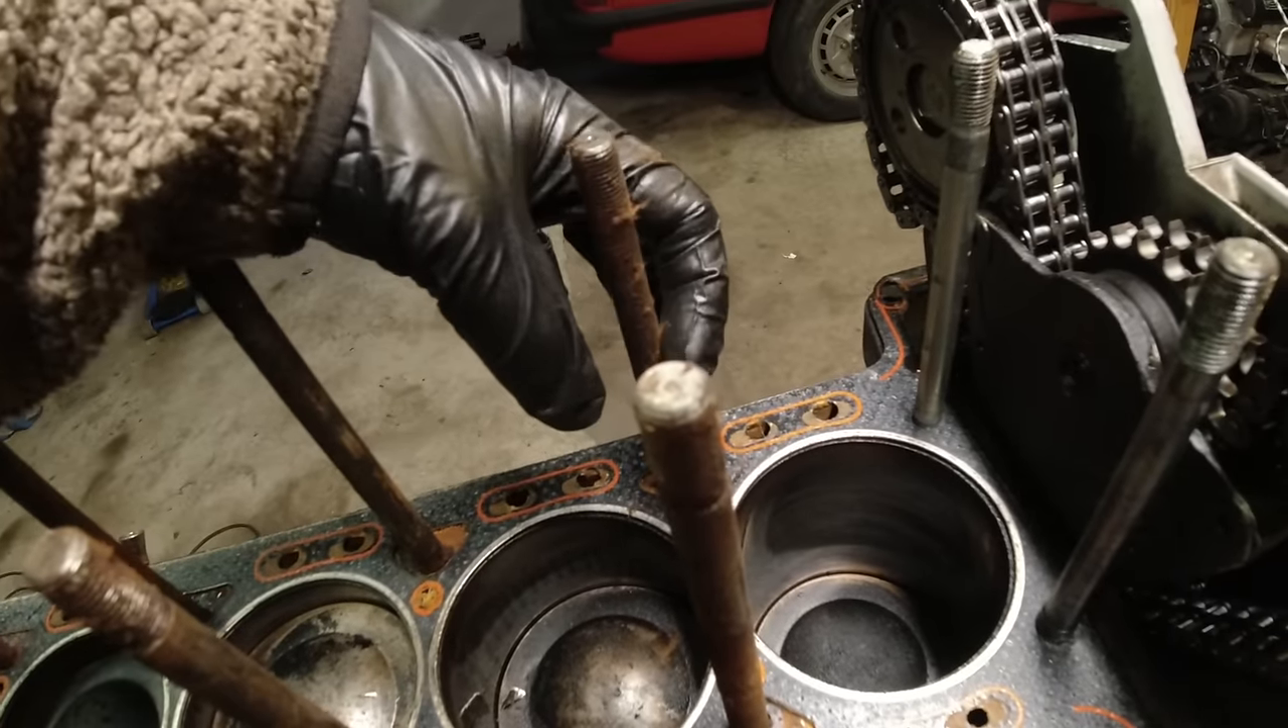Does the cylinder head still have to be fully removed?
No.